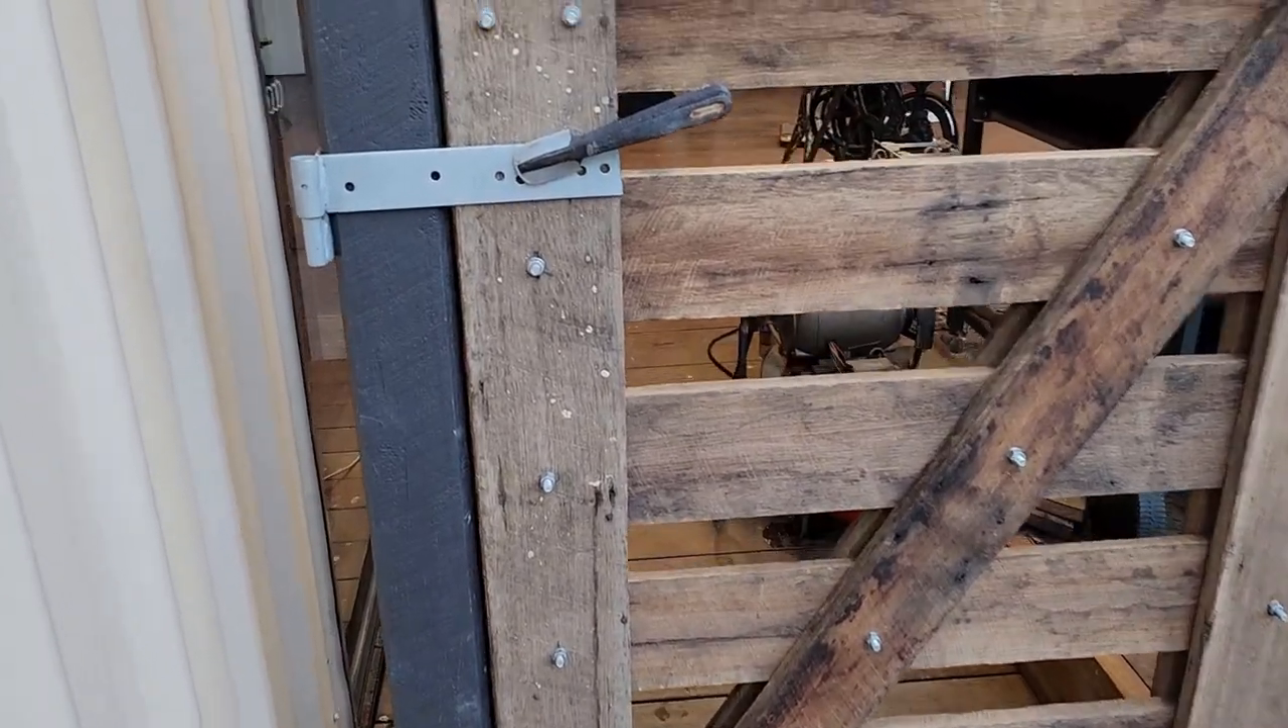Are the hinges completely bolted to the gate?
No.